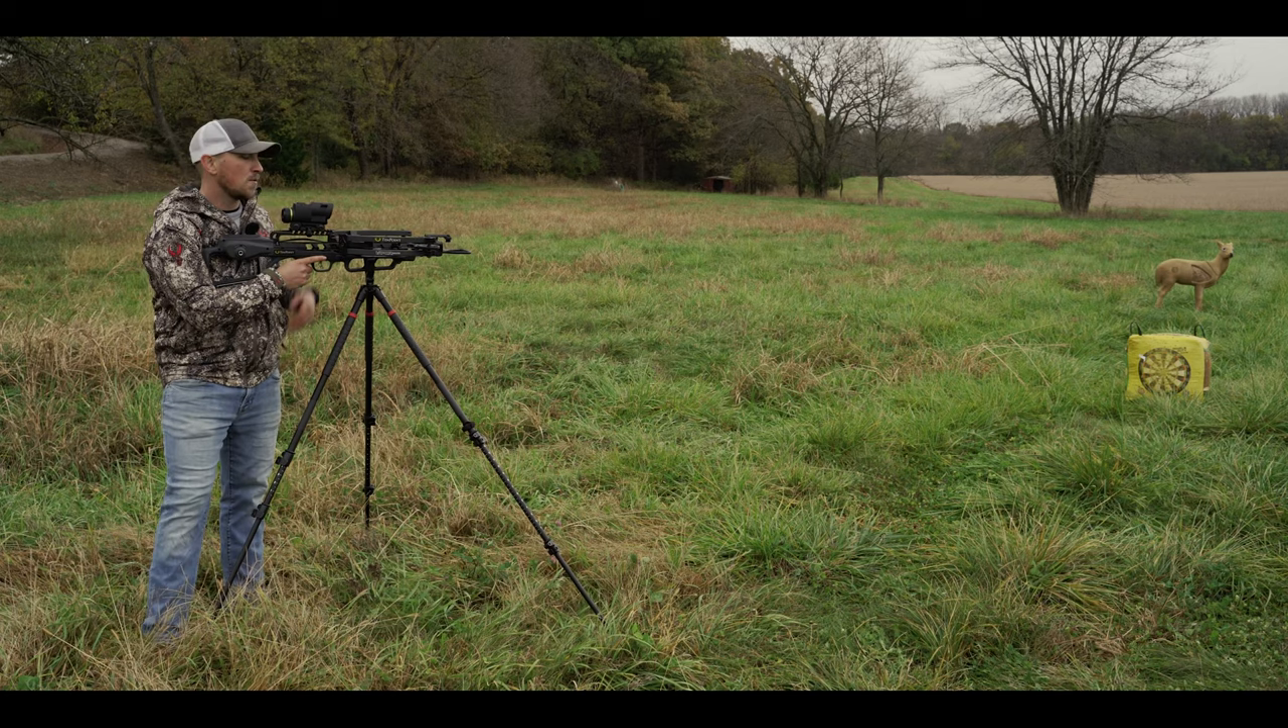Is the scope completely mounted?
Yes.